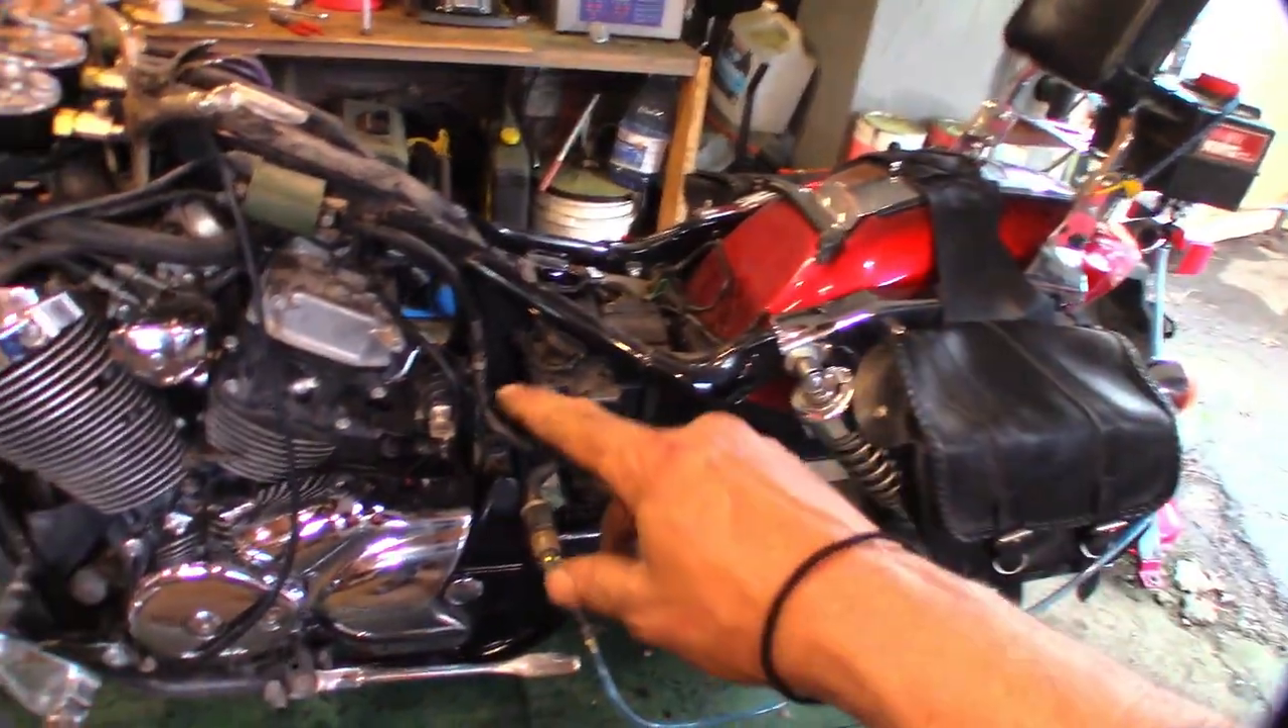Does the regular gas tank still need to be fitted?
Yes.